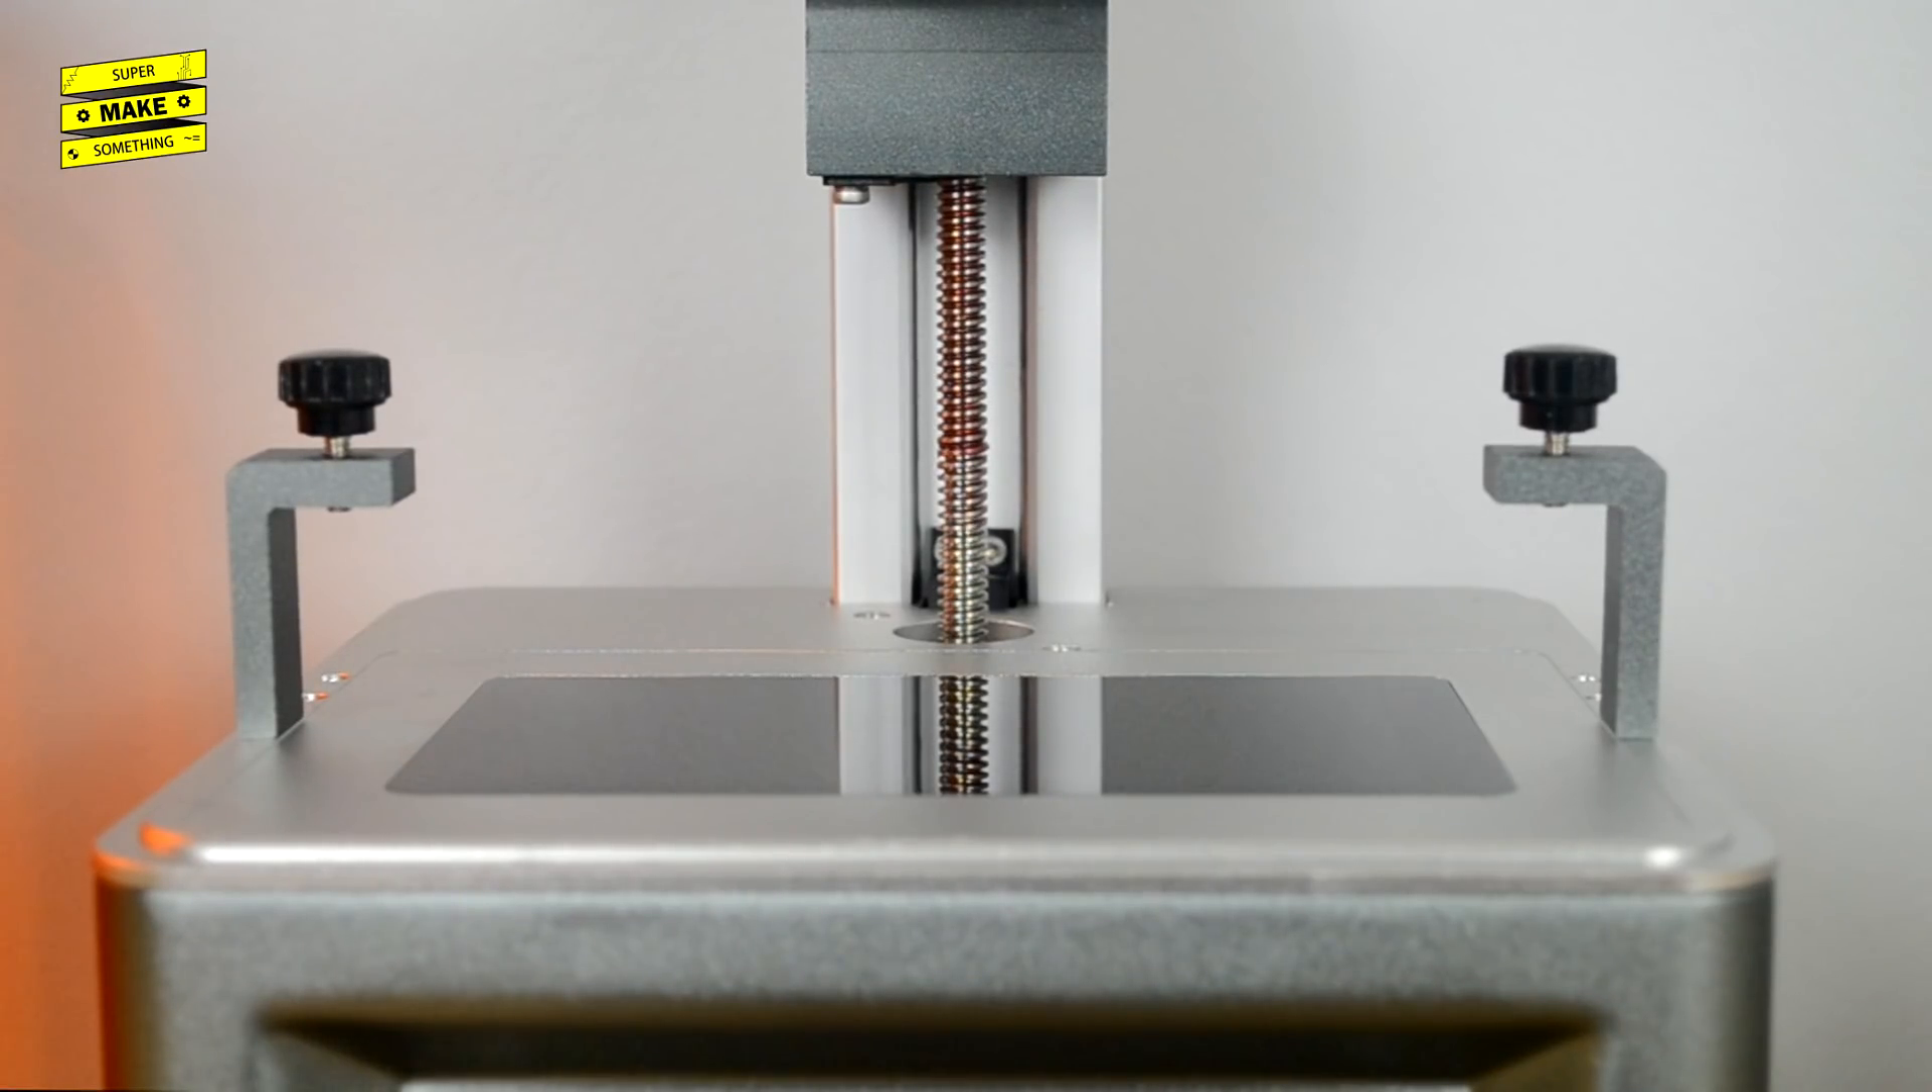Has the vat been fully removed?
Yes.